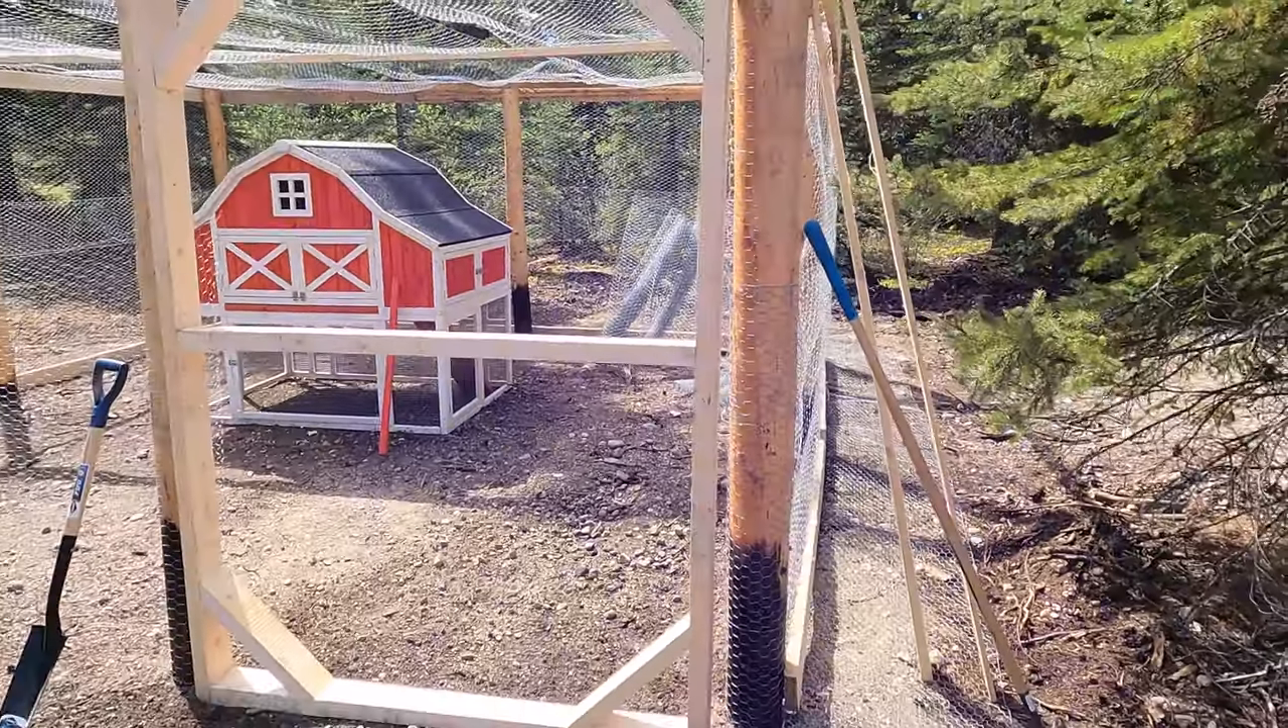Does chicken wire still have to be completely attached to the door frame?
Yes.